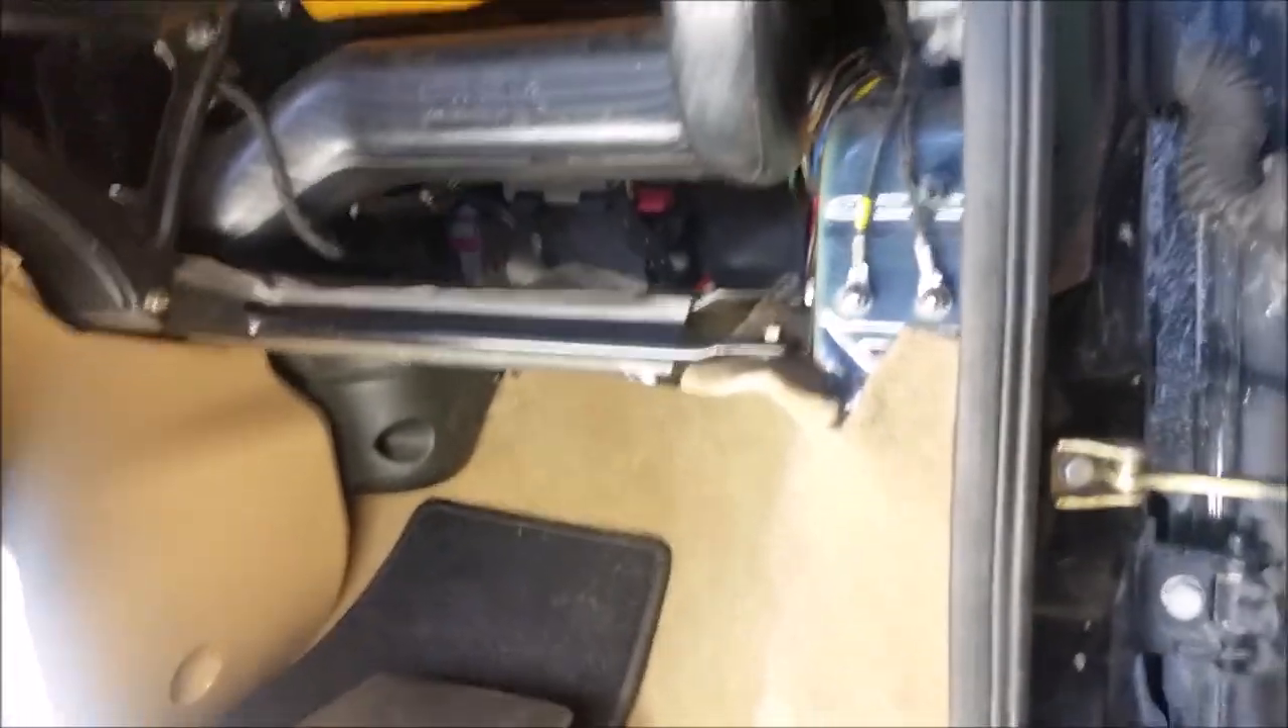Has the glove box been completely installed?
No.